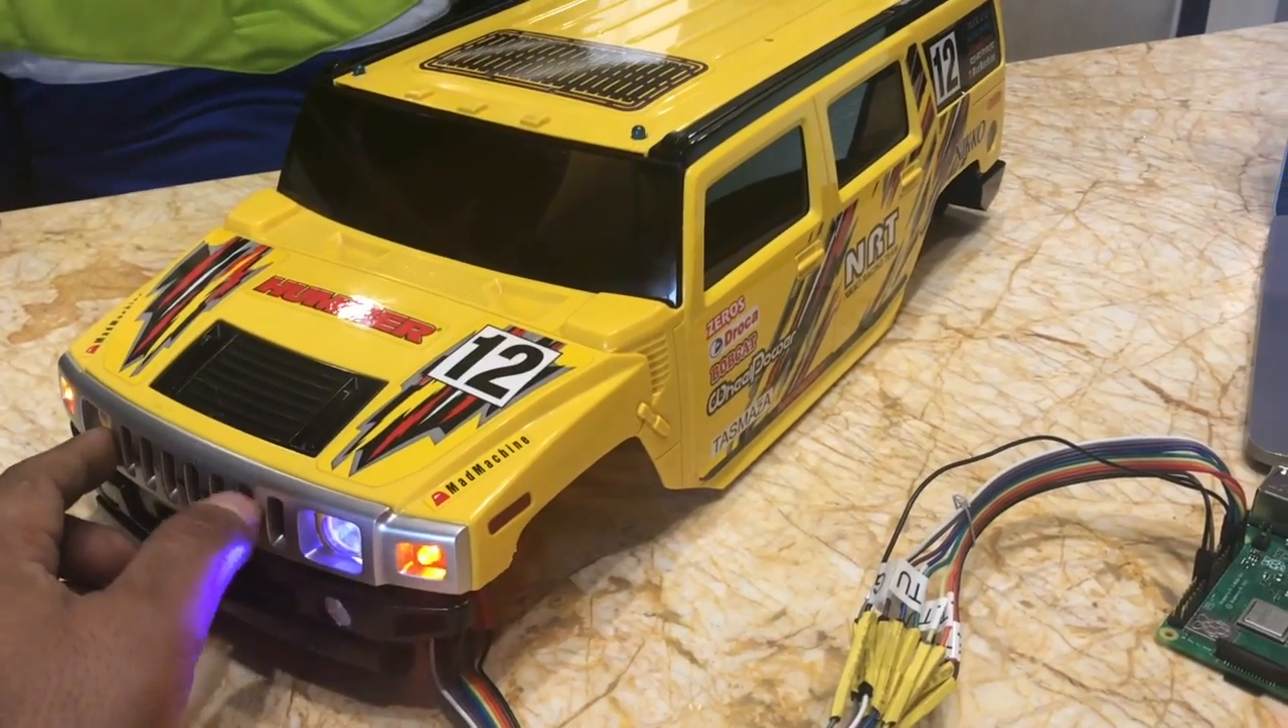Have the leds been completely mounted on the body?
Yes.